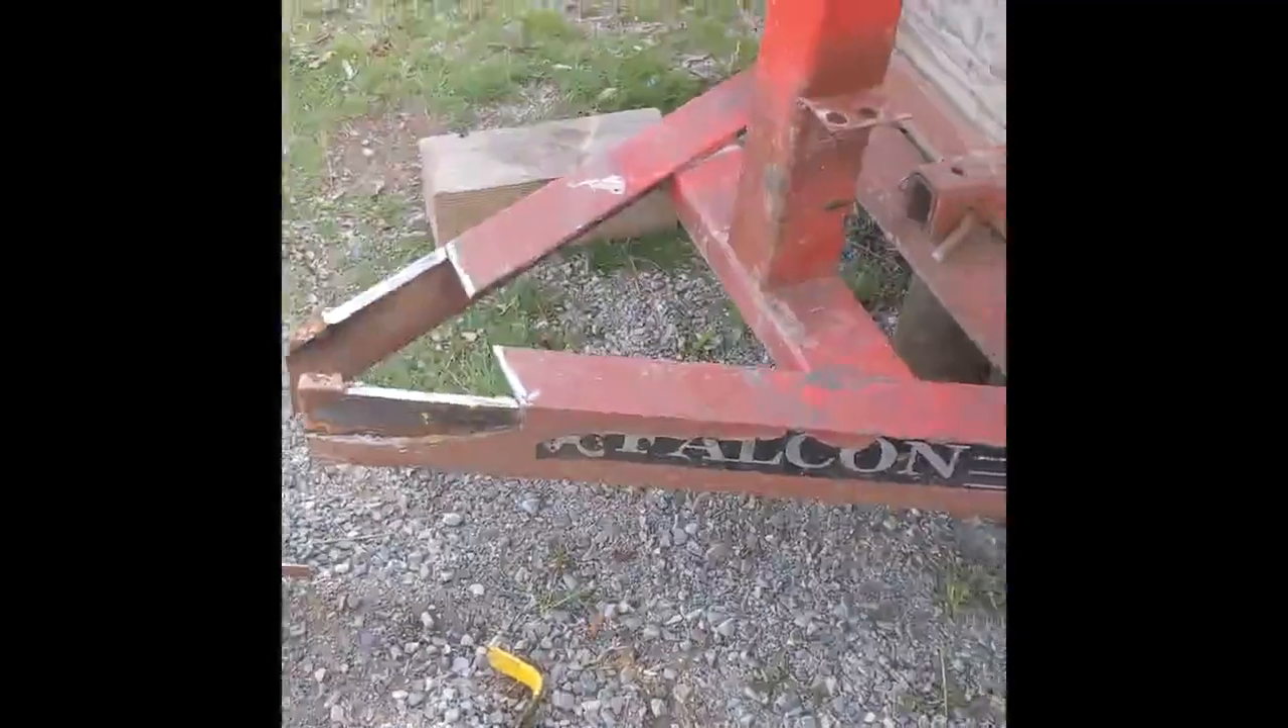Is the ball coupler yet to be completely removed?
No.